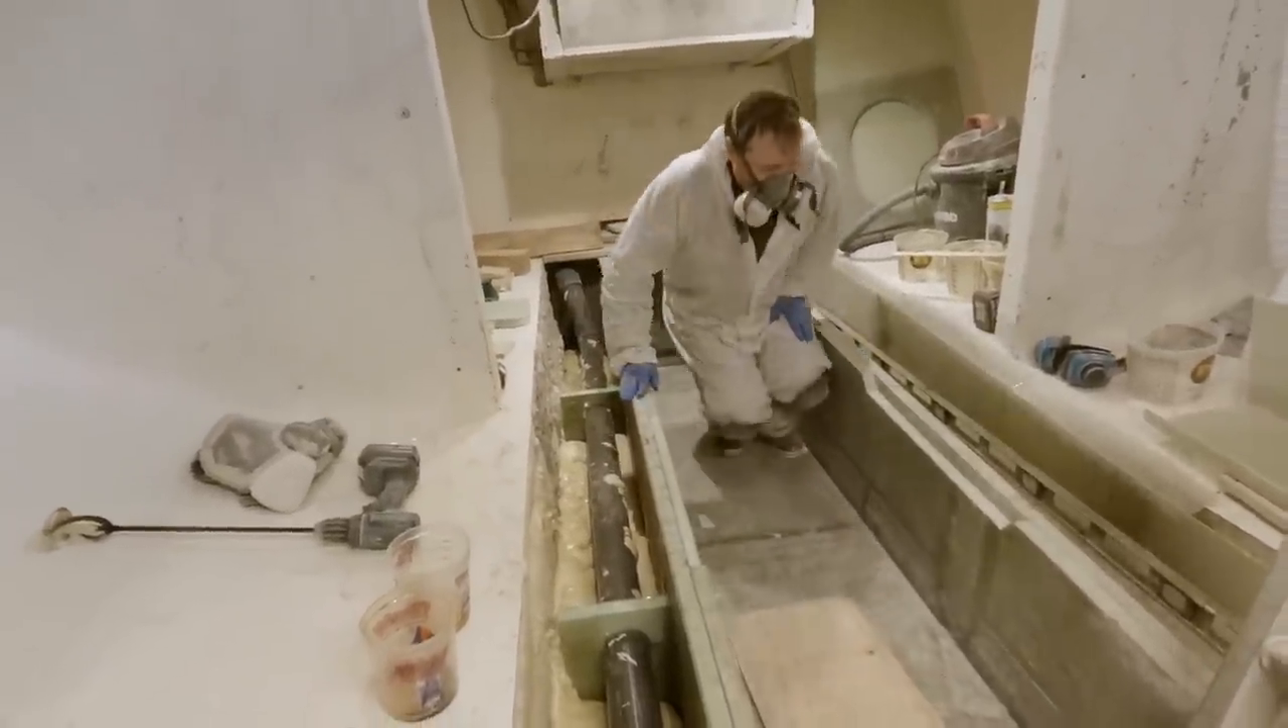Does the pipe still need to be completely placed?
No.